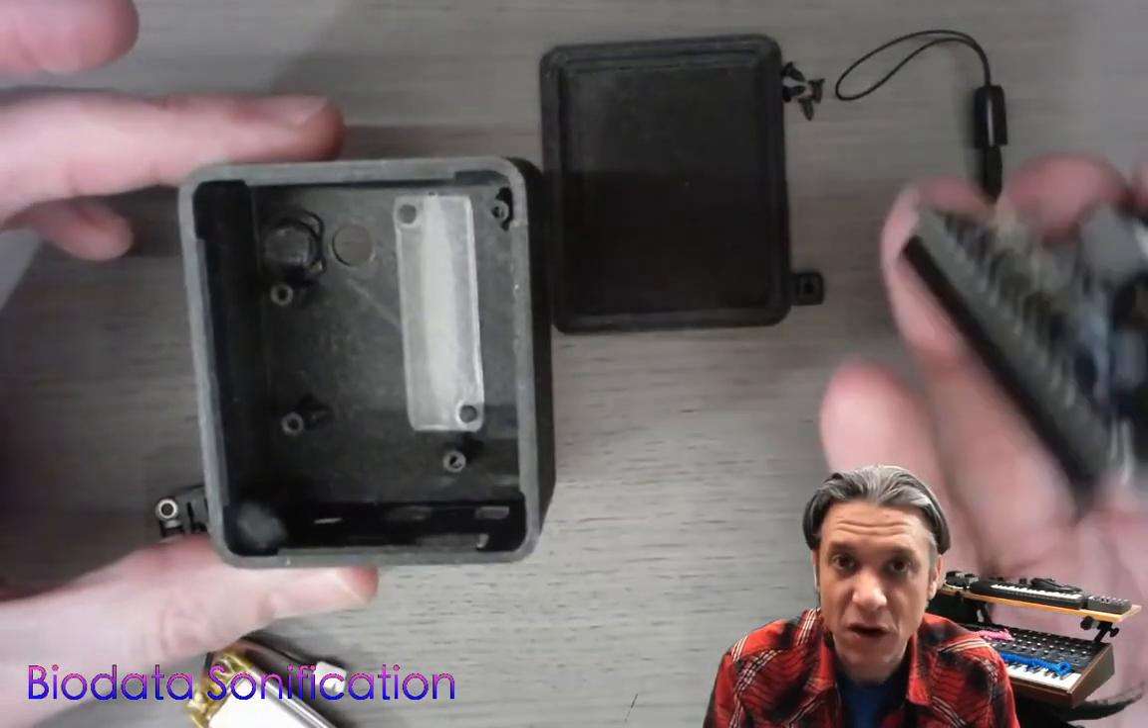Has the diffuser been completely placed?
Yes.